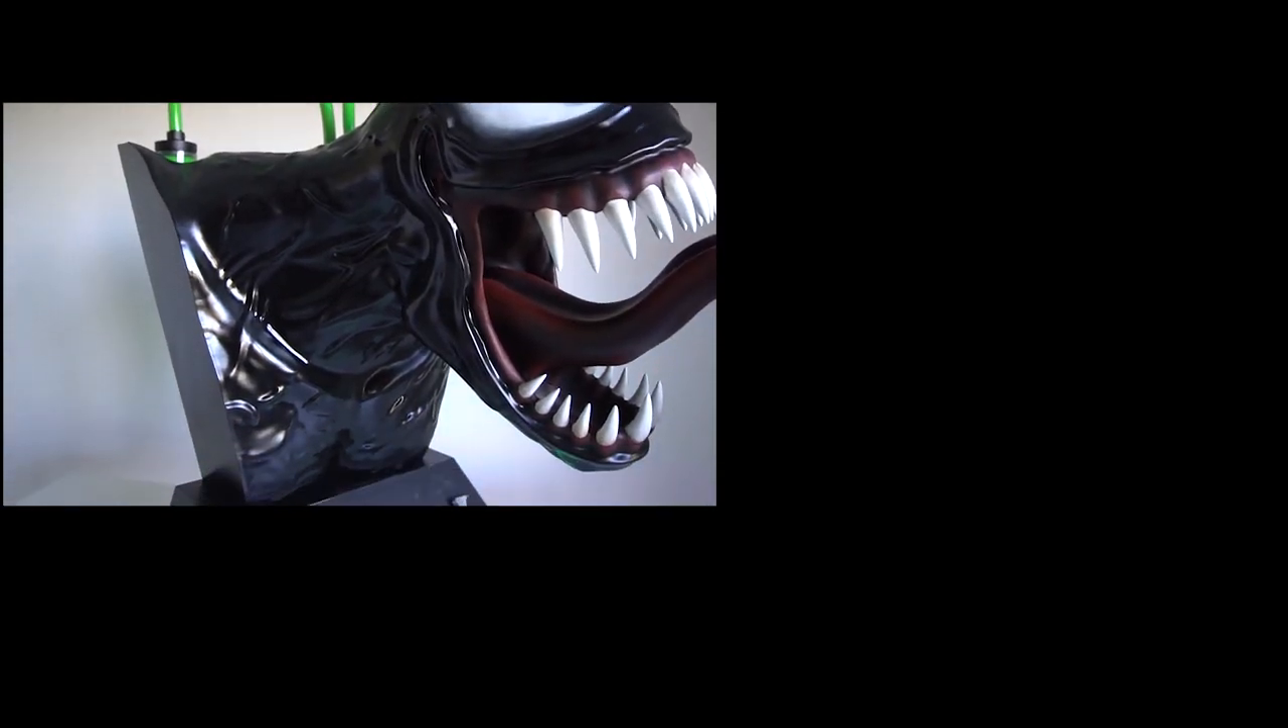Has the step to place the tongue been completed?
Yes.